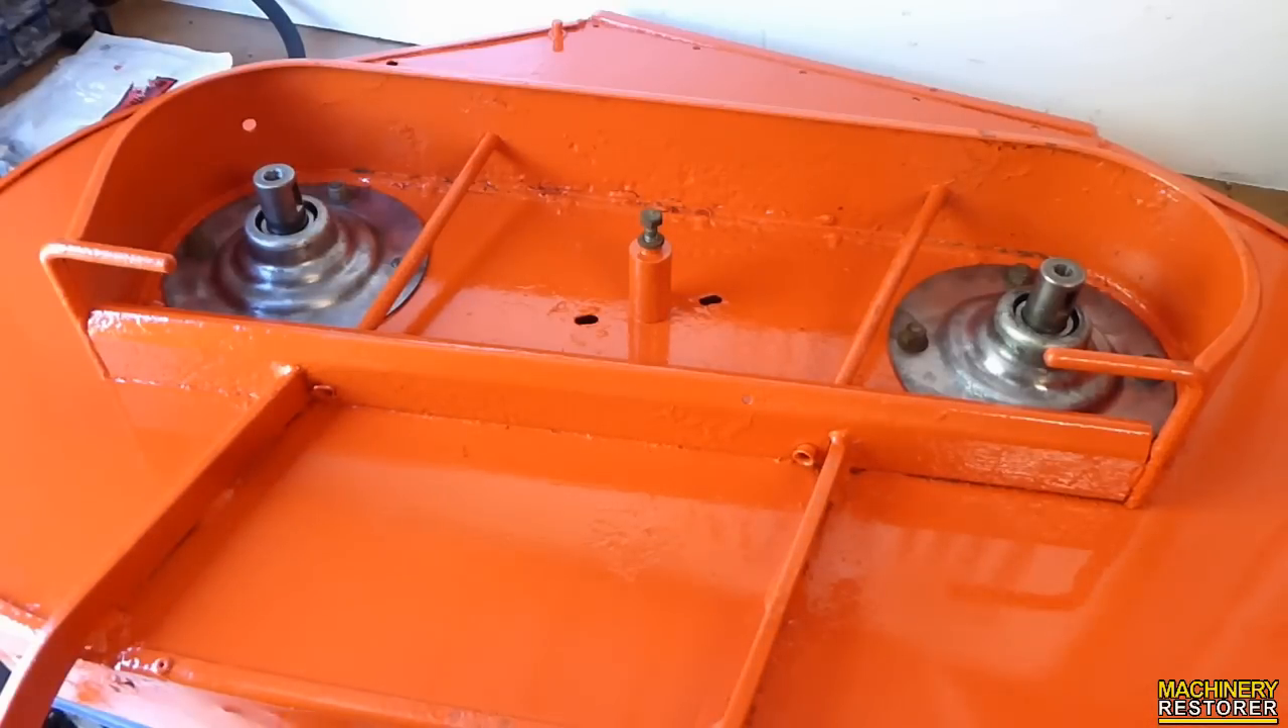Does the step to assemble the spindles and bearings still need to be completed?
No.